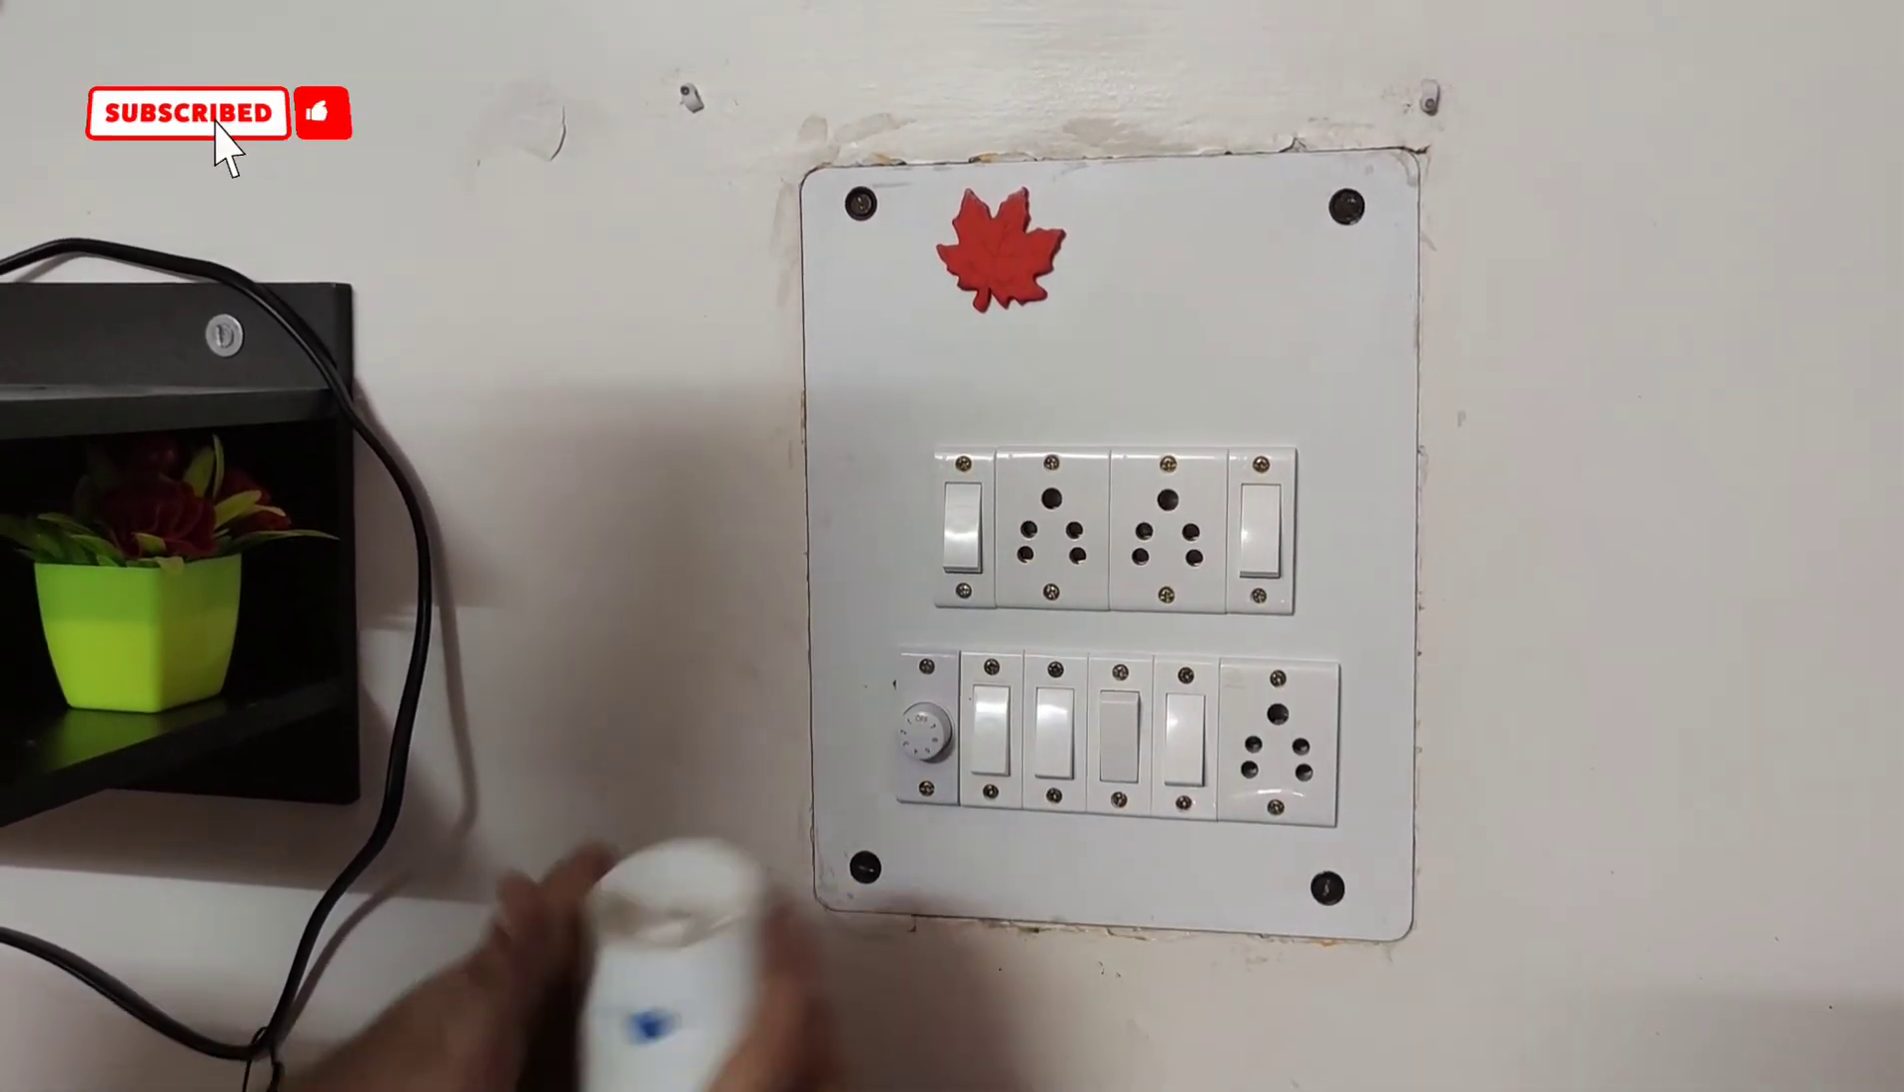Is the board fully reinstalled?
Yes.